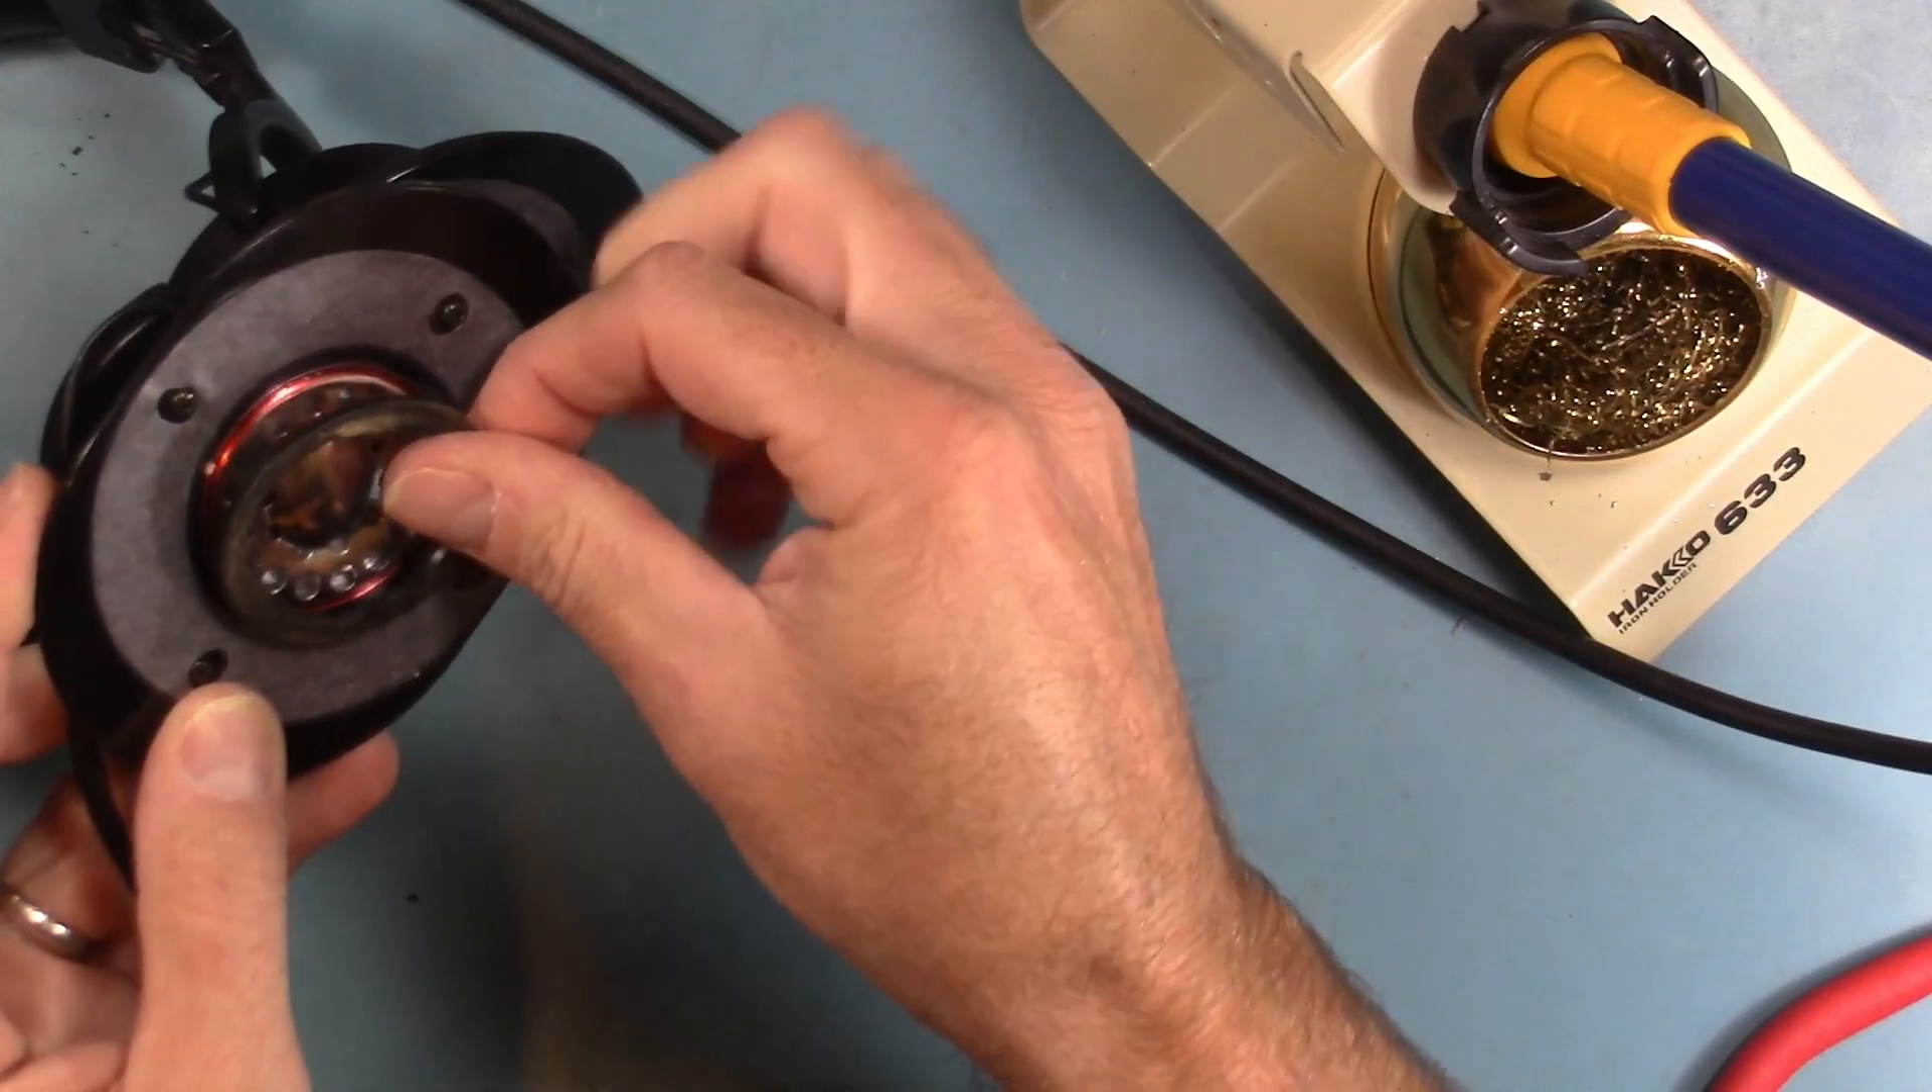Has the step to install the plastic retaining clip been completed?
No.